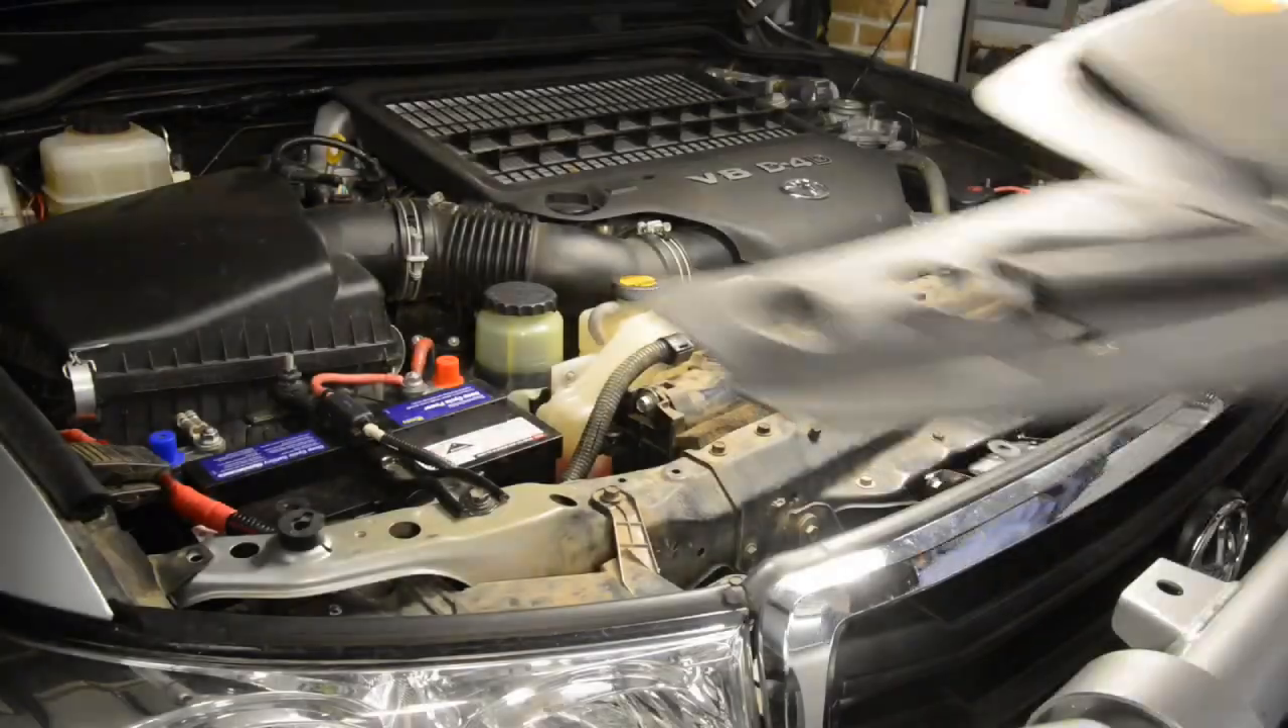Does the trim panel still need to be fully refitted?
Yes.